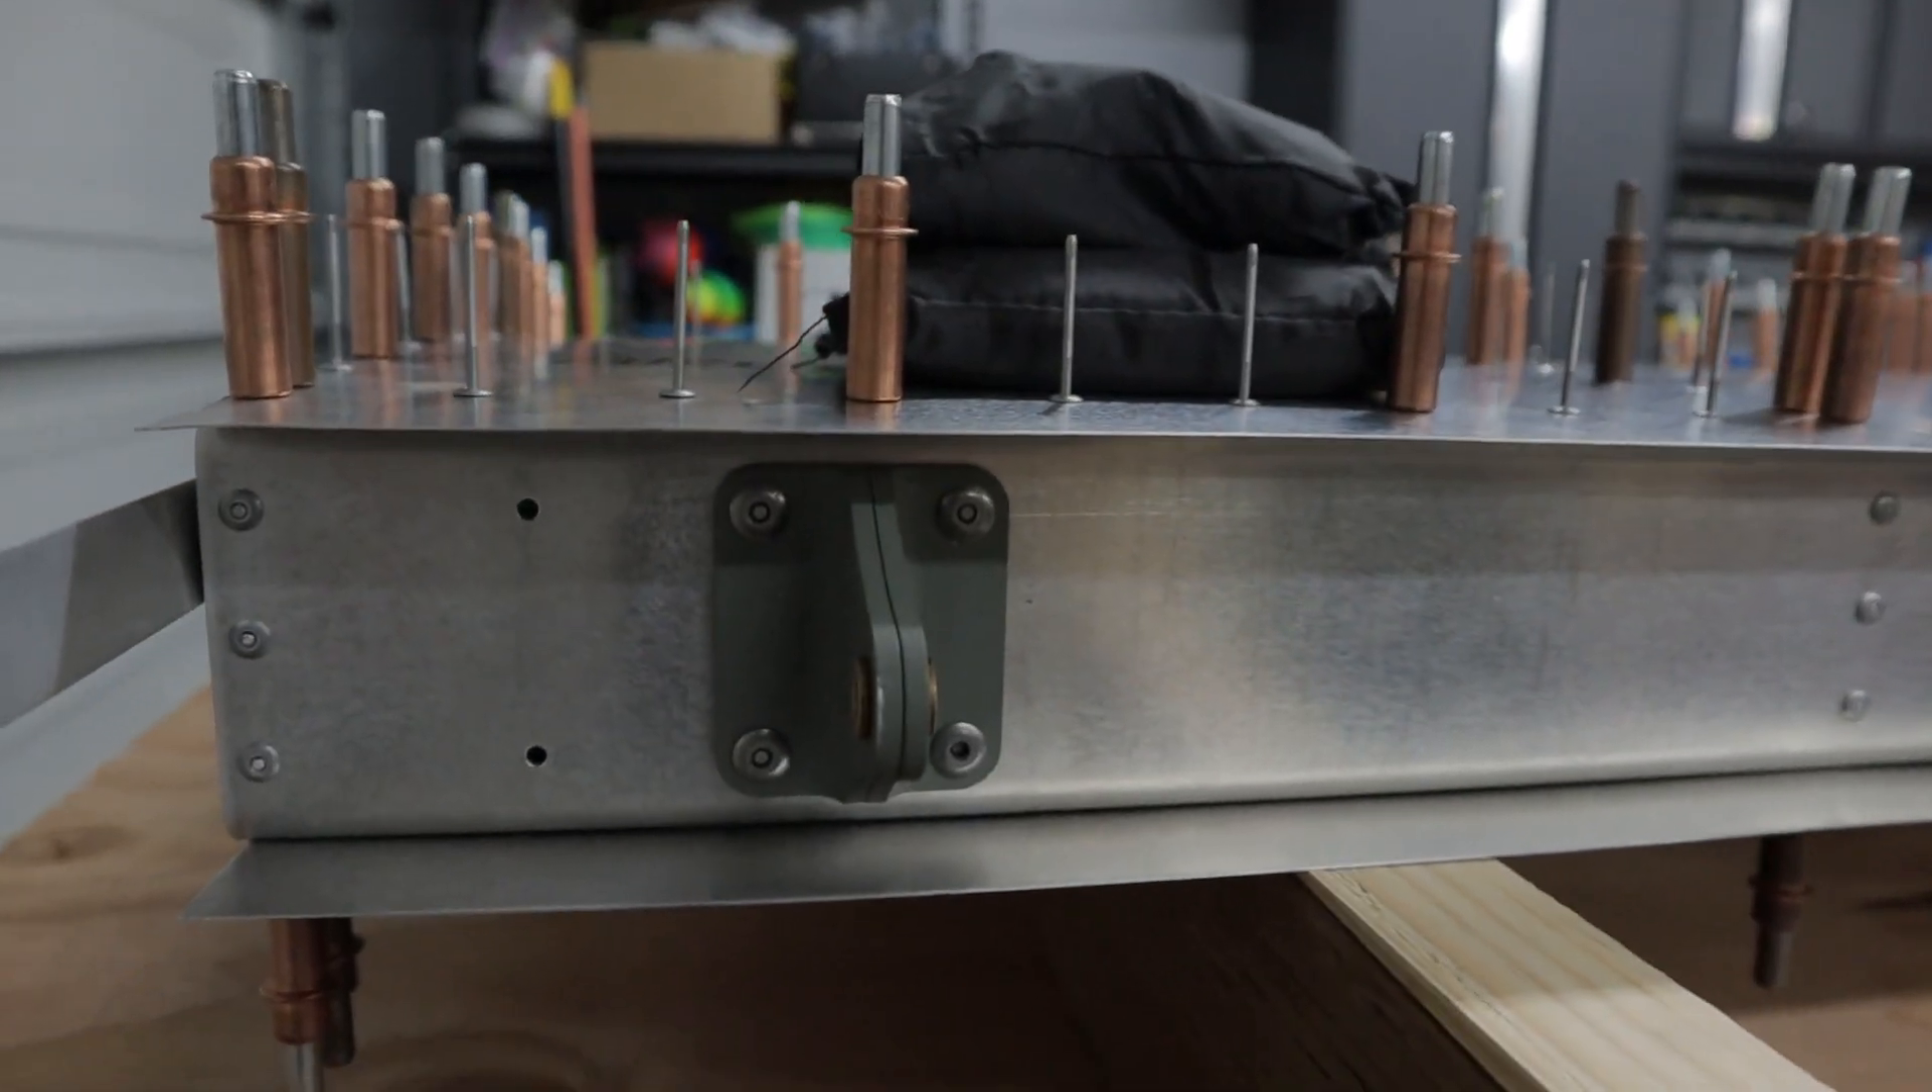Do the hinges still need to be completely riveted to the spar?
No.